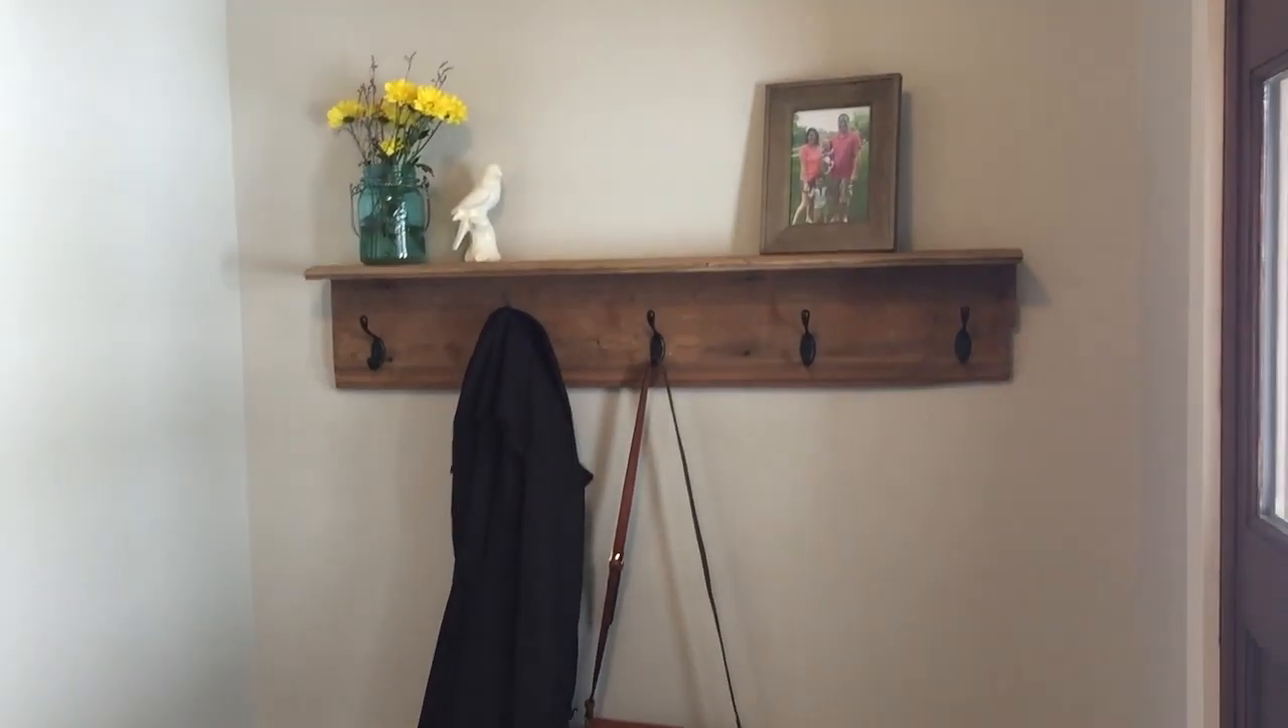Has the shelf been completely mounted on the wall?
Yes.